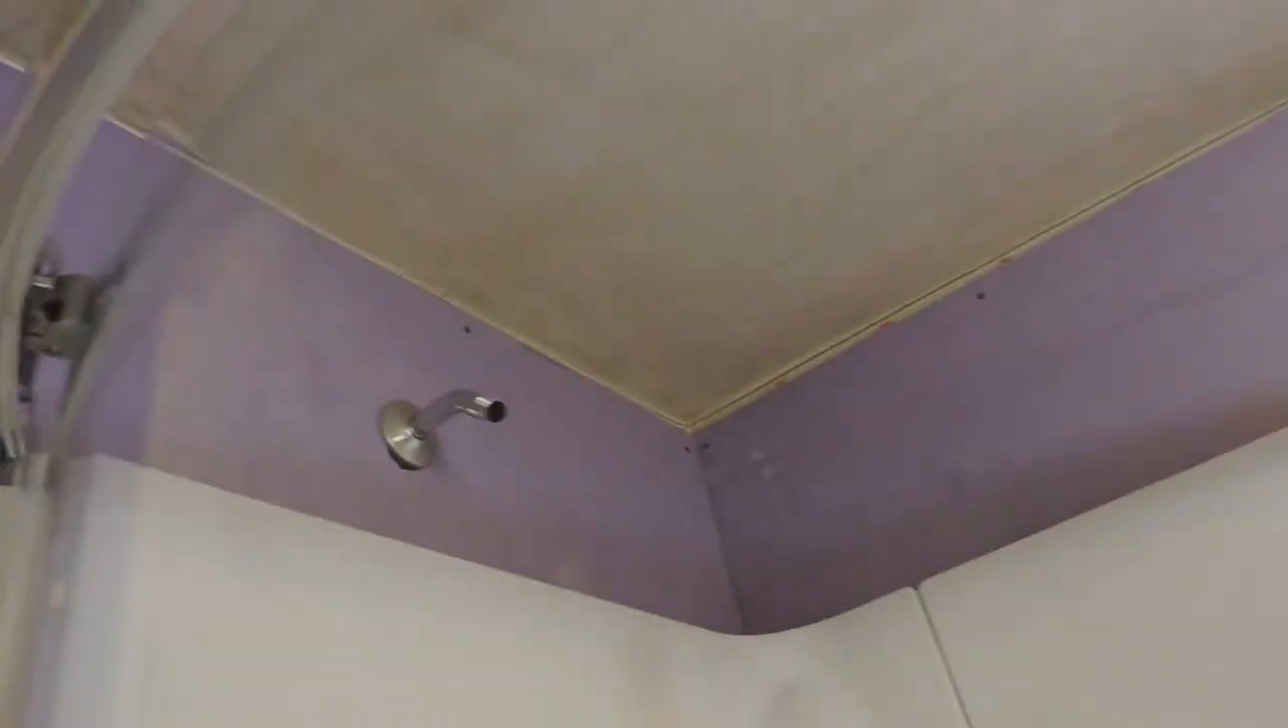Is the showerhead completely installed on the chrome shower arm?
No.